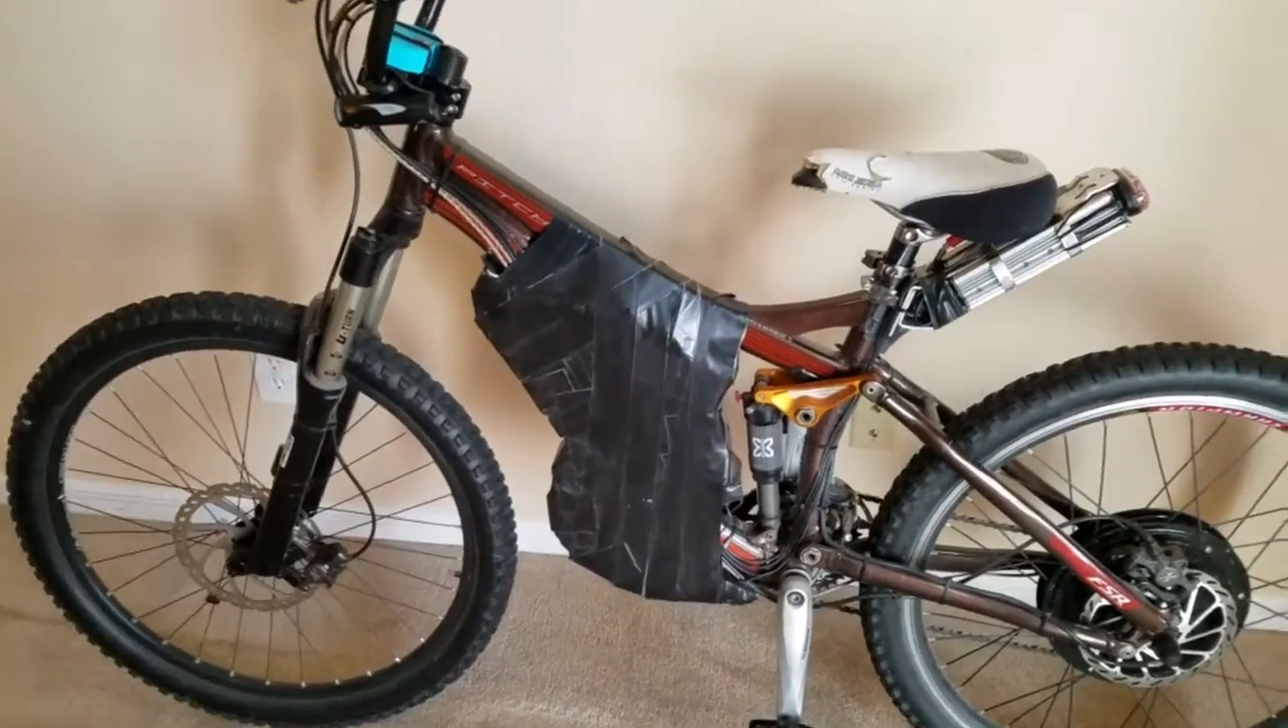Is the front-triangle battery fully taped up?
Yes.